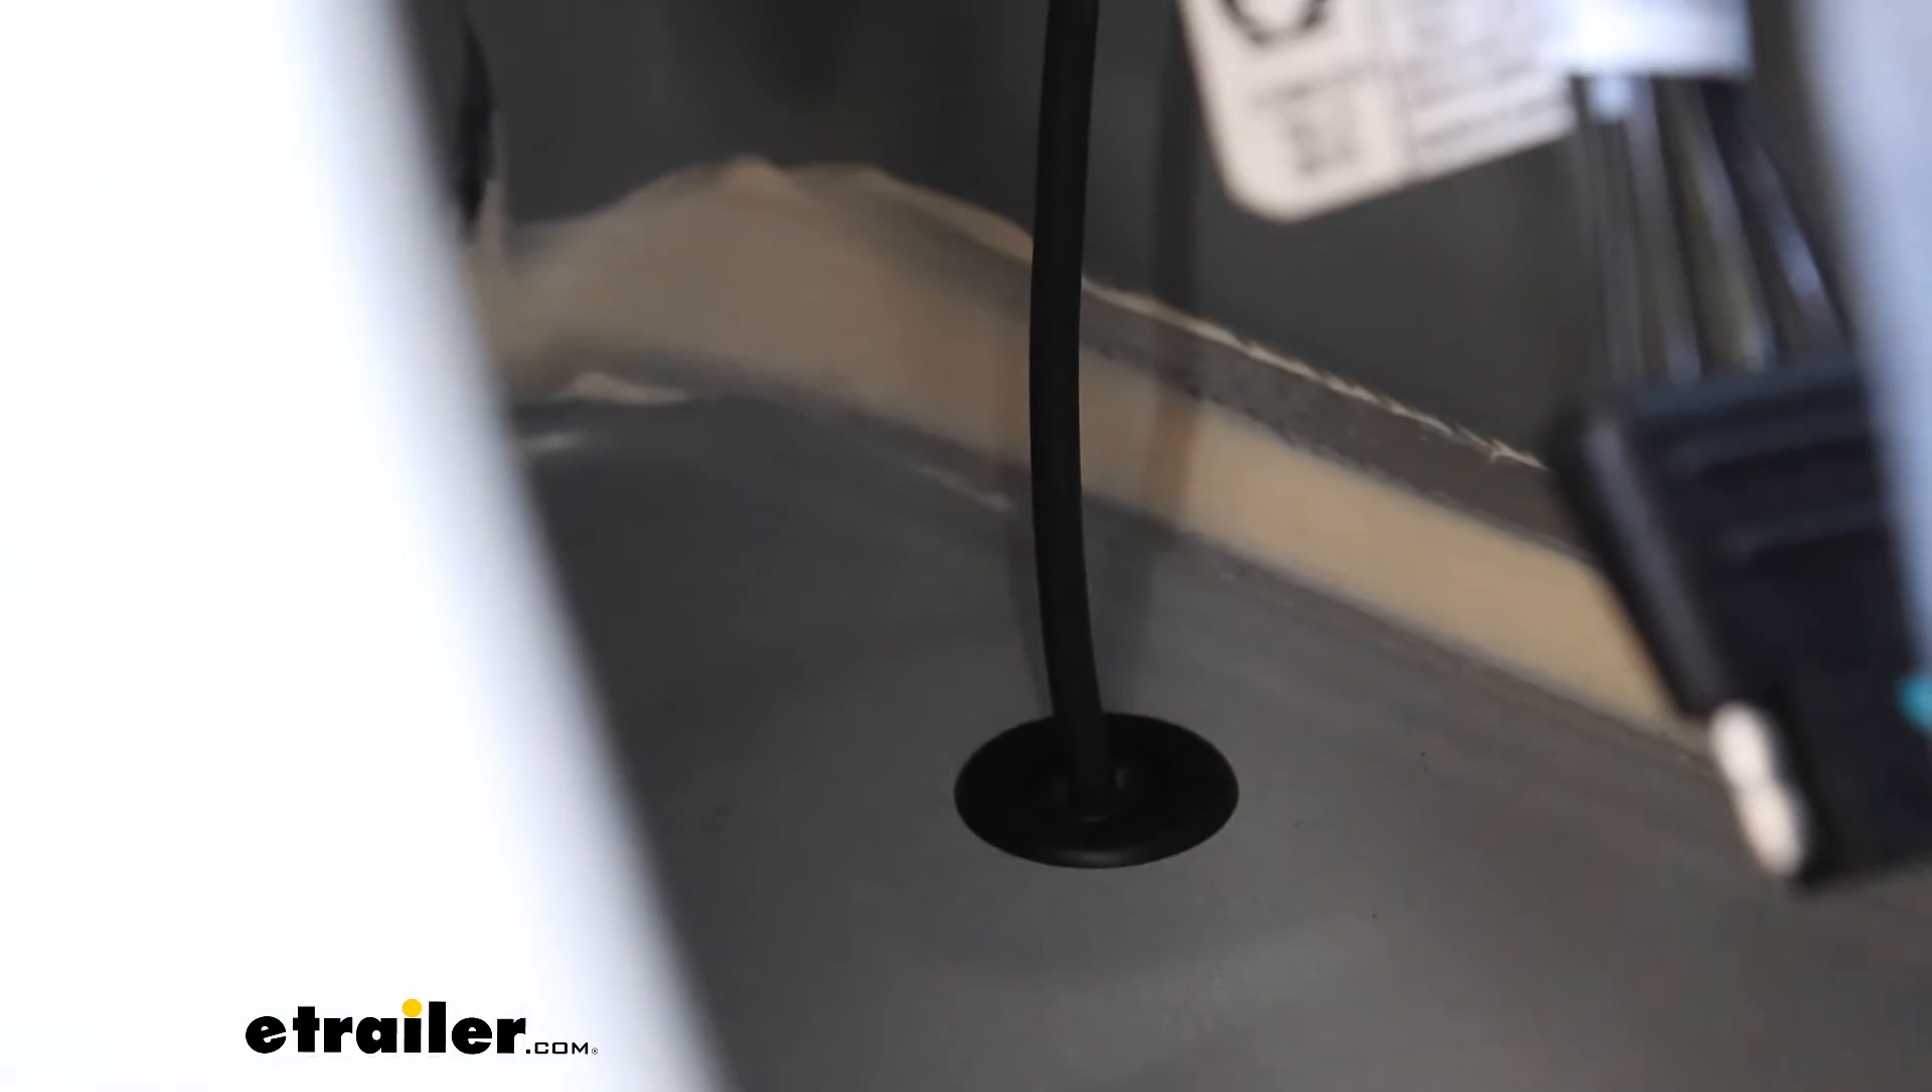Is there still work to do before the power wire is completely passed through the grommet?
No.